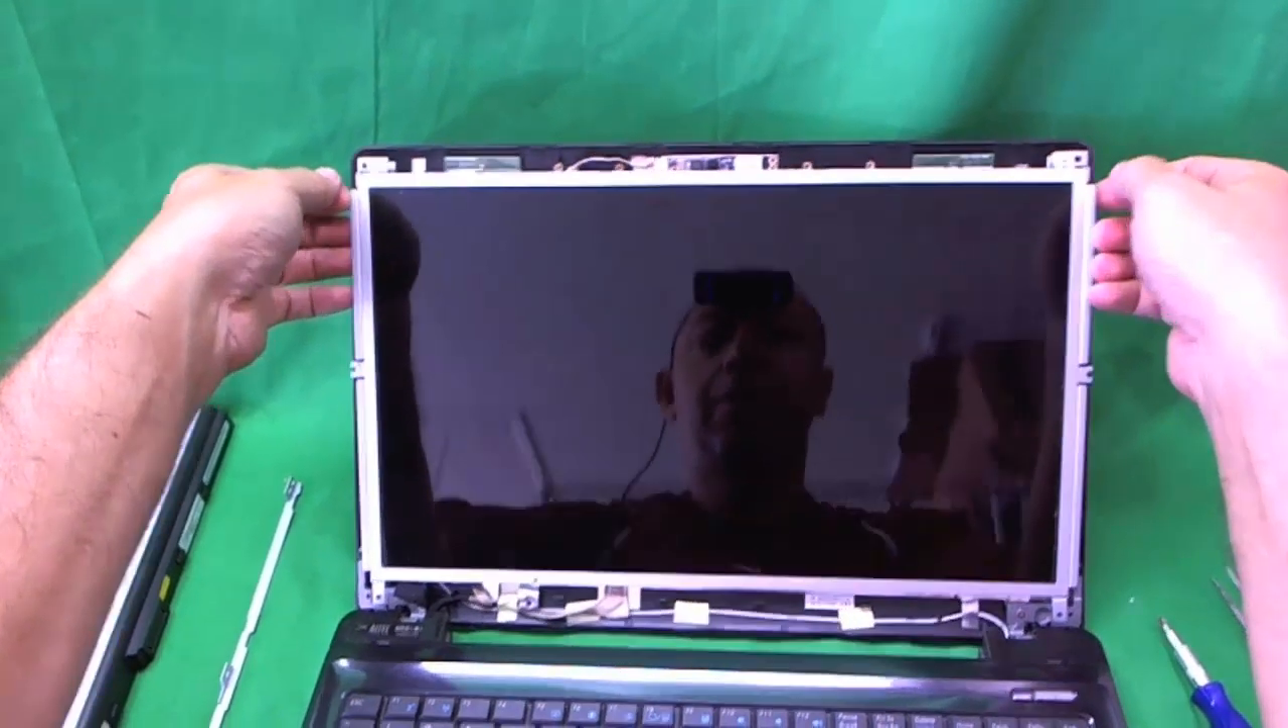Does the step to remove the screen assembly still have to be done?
Yes.